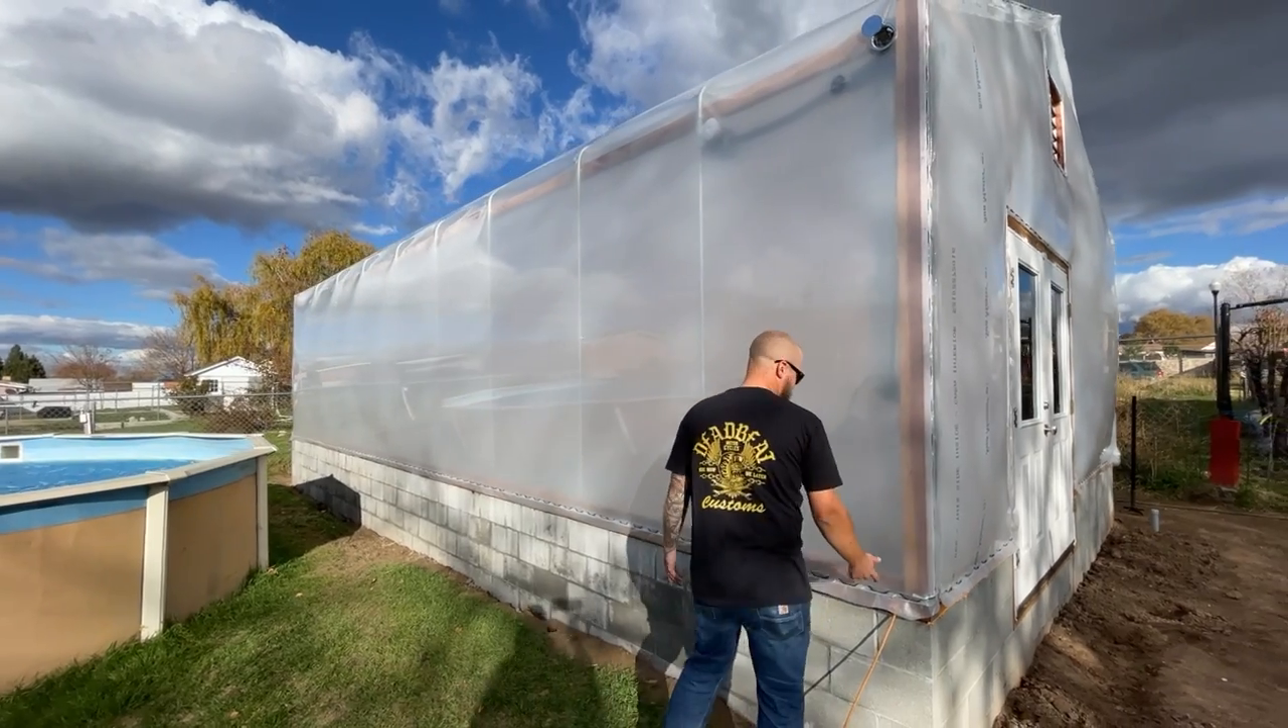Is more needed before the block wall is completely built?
No.